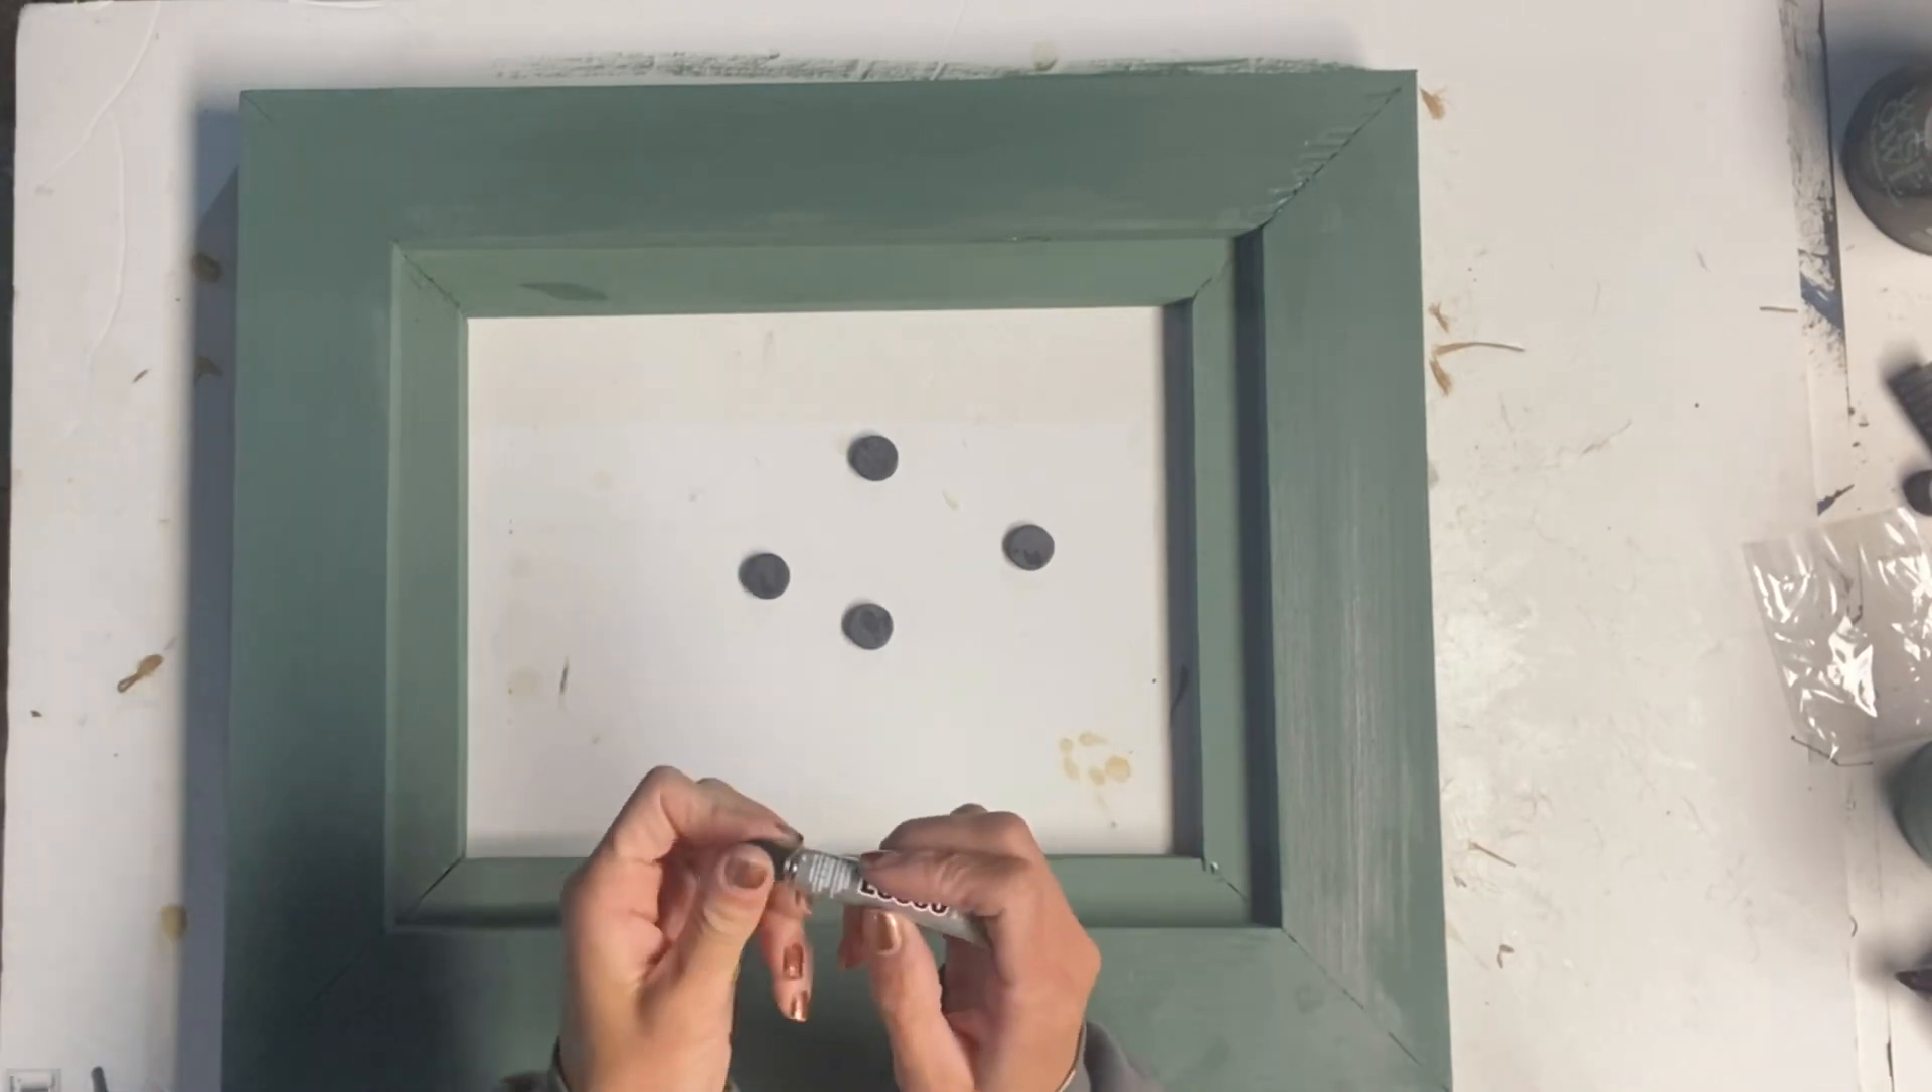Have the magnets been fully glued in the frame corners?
No.